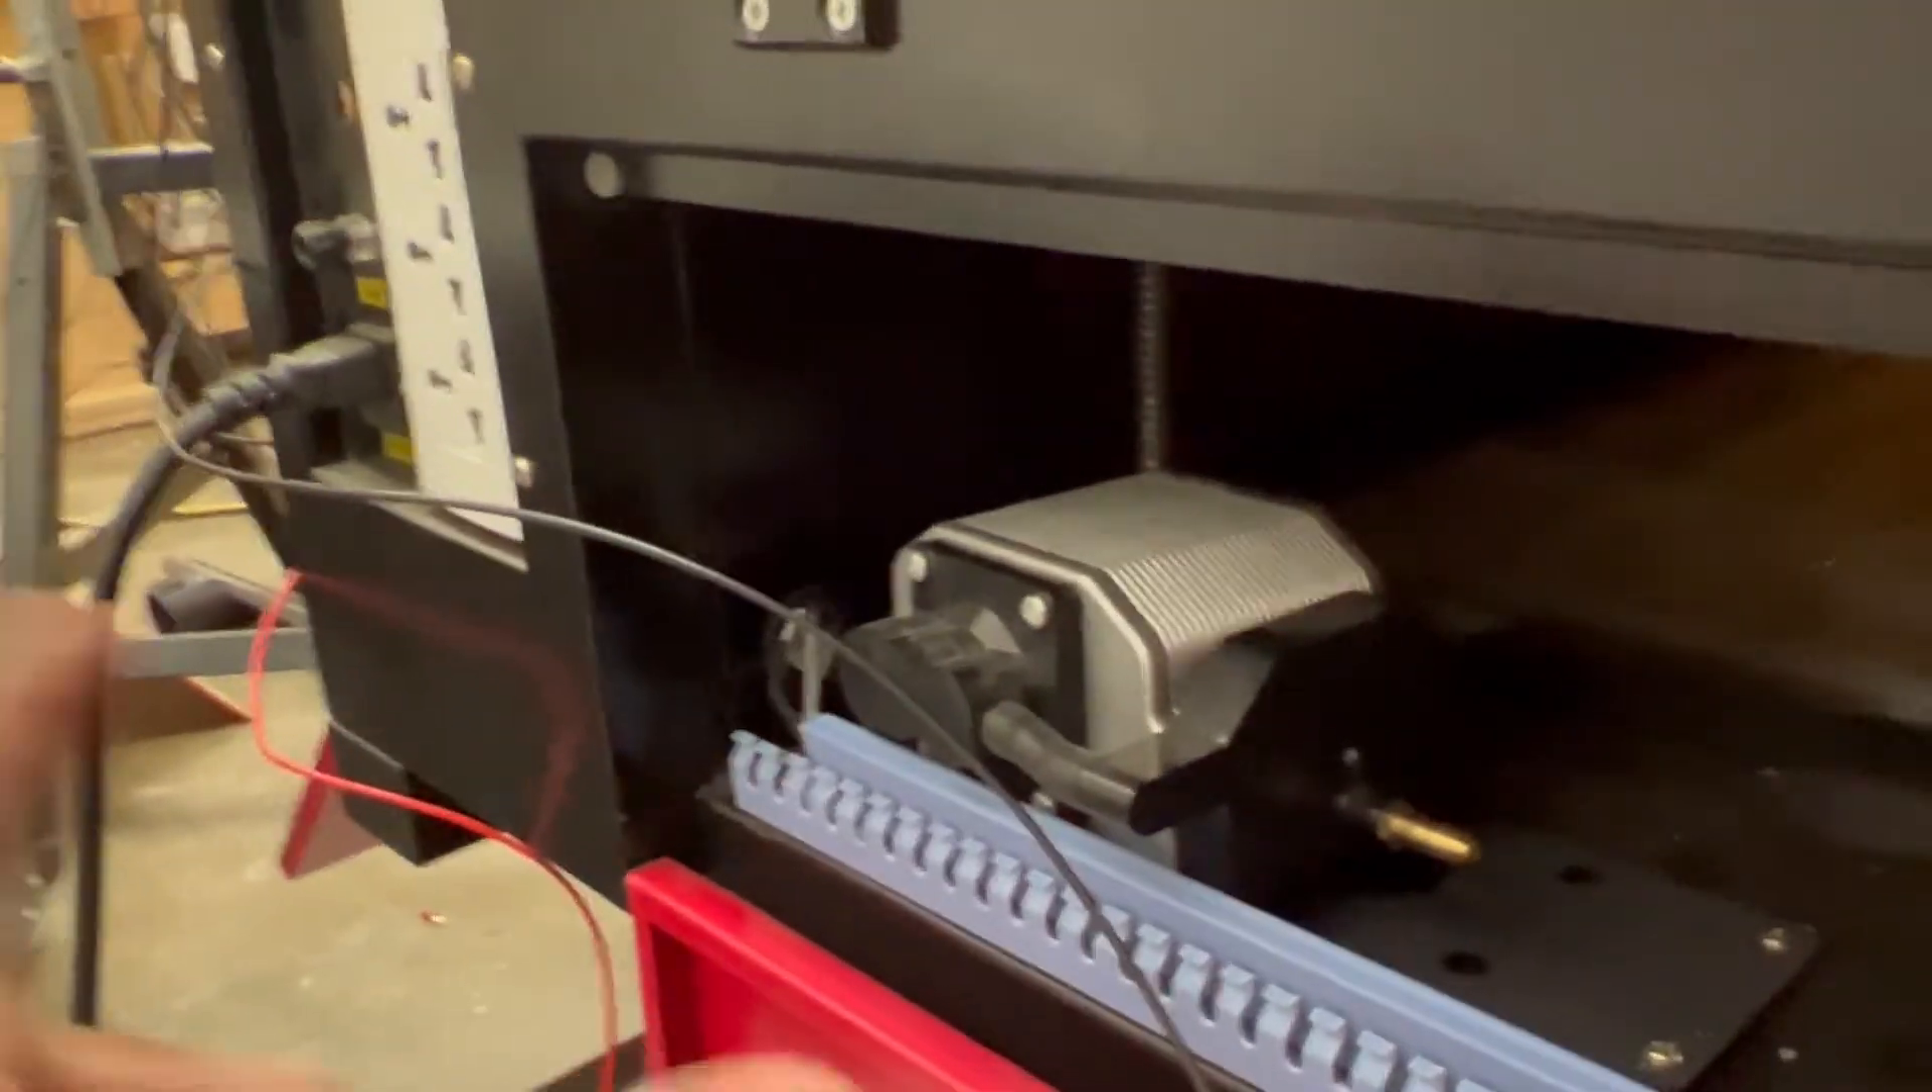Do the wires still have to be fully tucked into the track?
Yes.